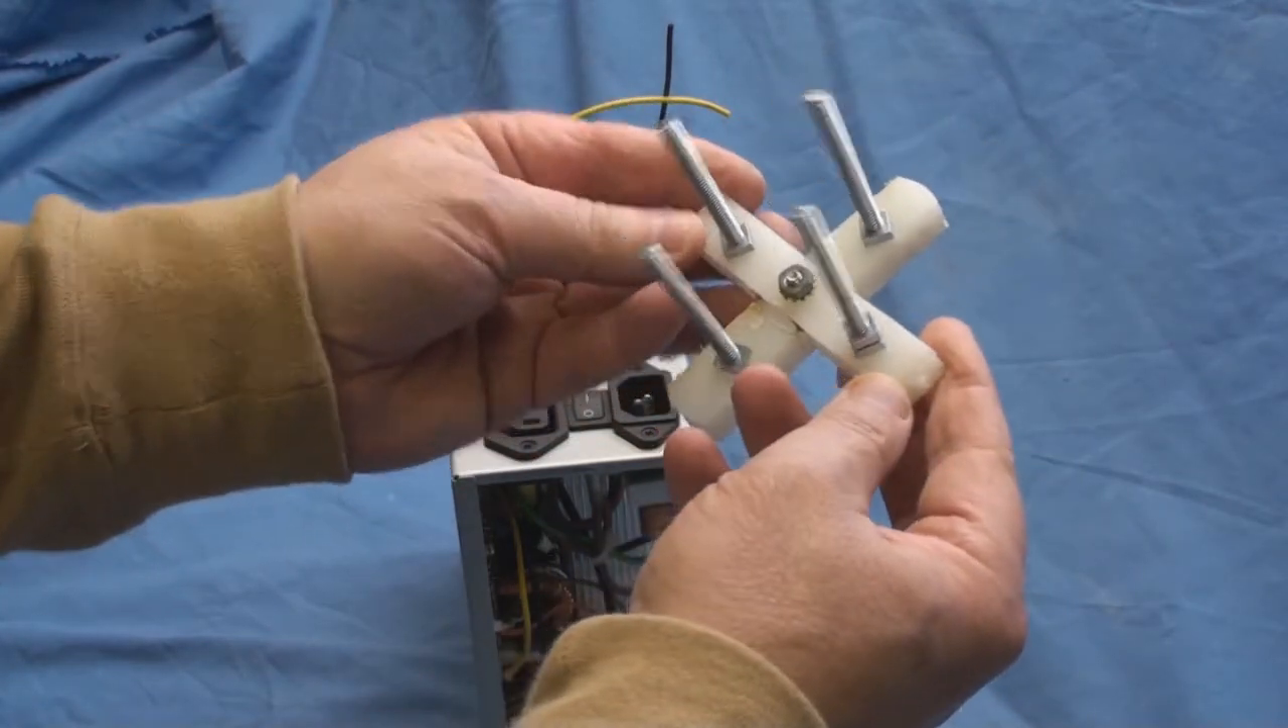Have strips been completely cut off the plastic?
Yes.